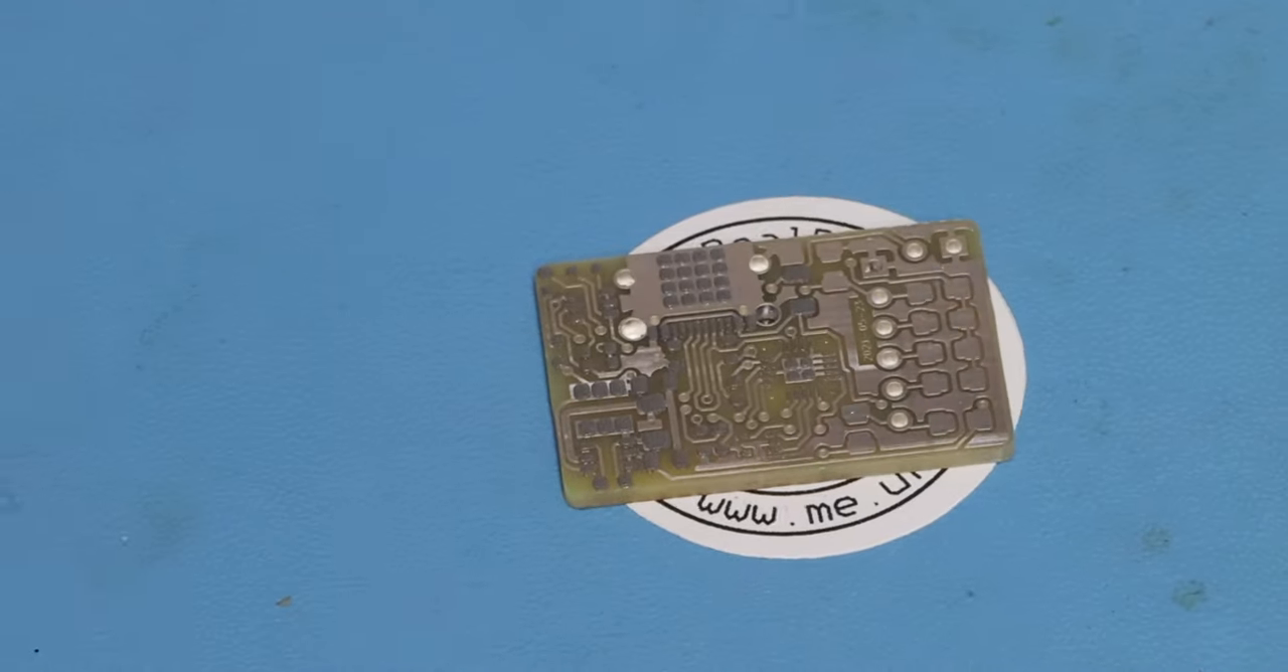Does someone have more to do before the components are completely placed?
Yes.